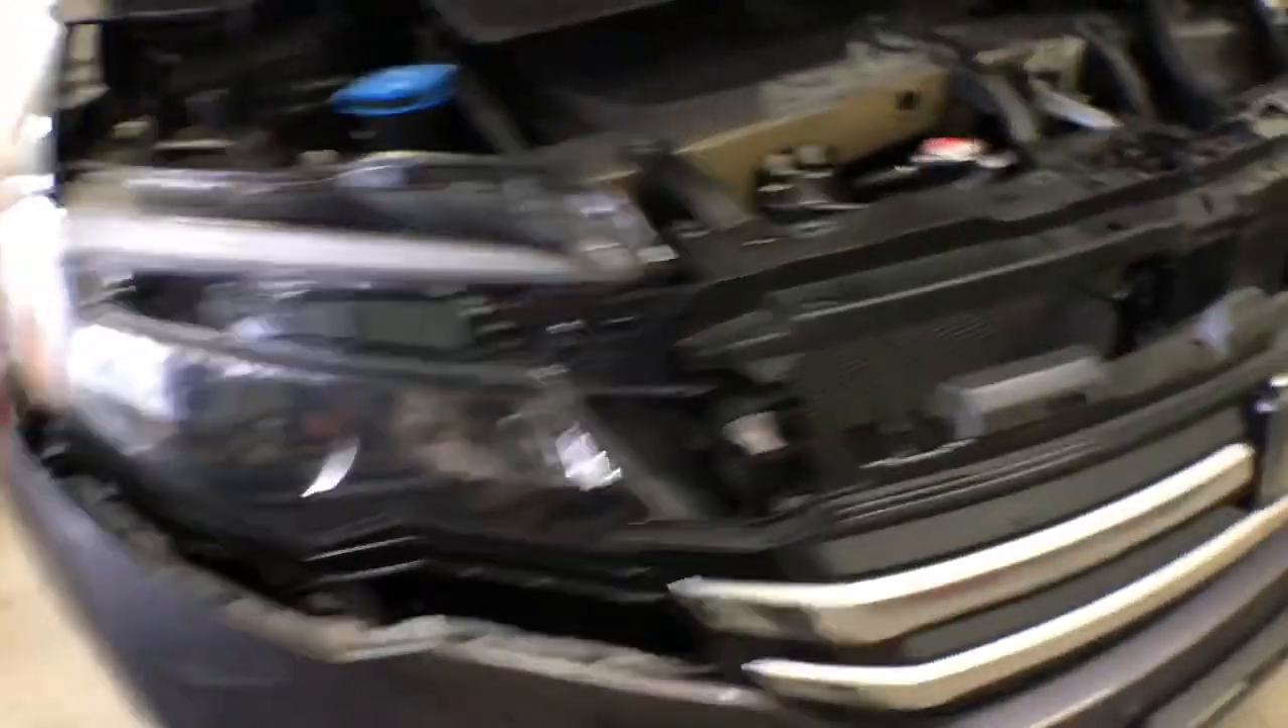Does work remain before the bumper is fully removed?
Yes.